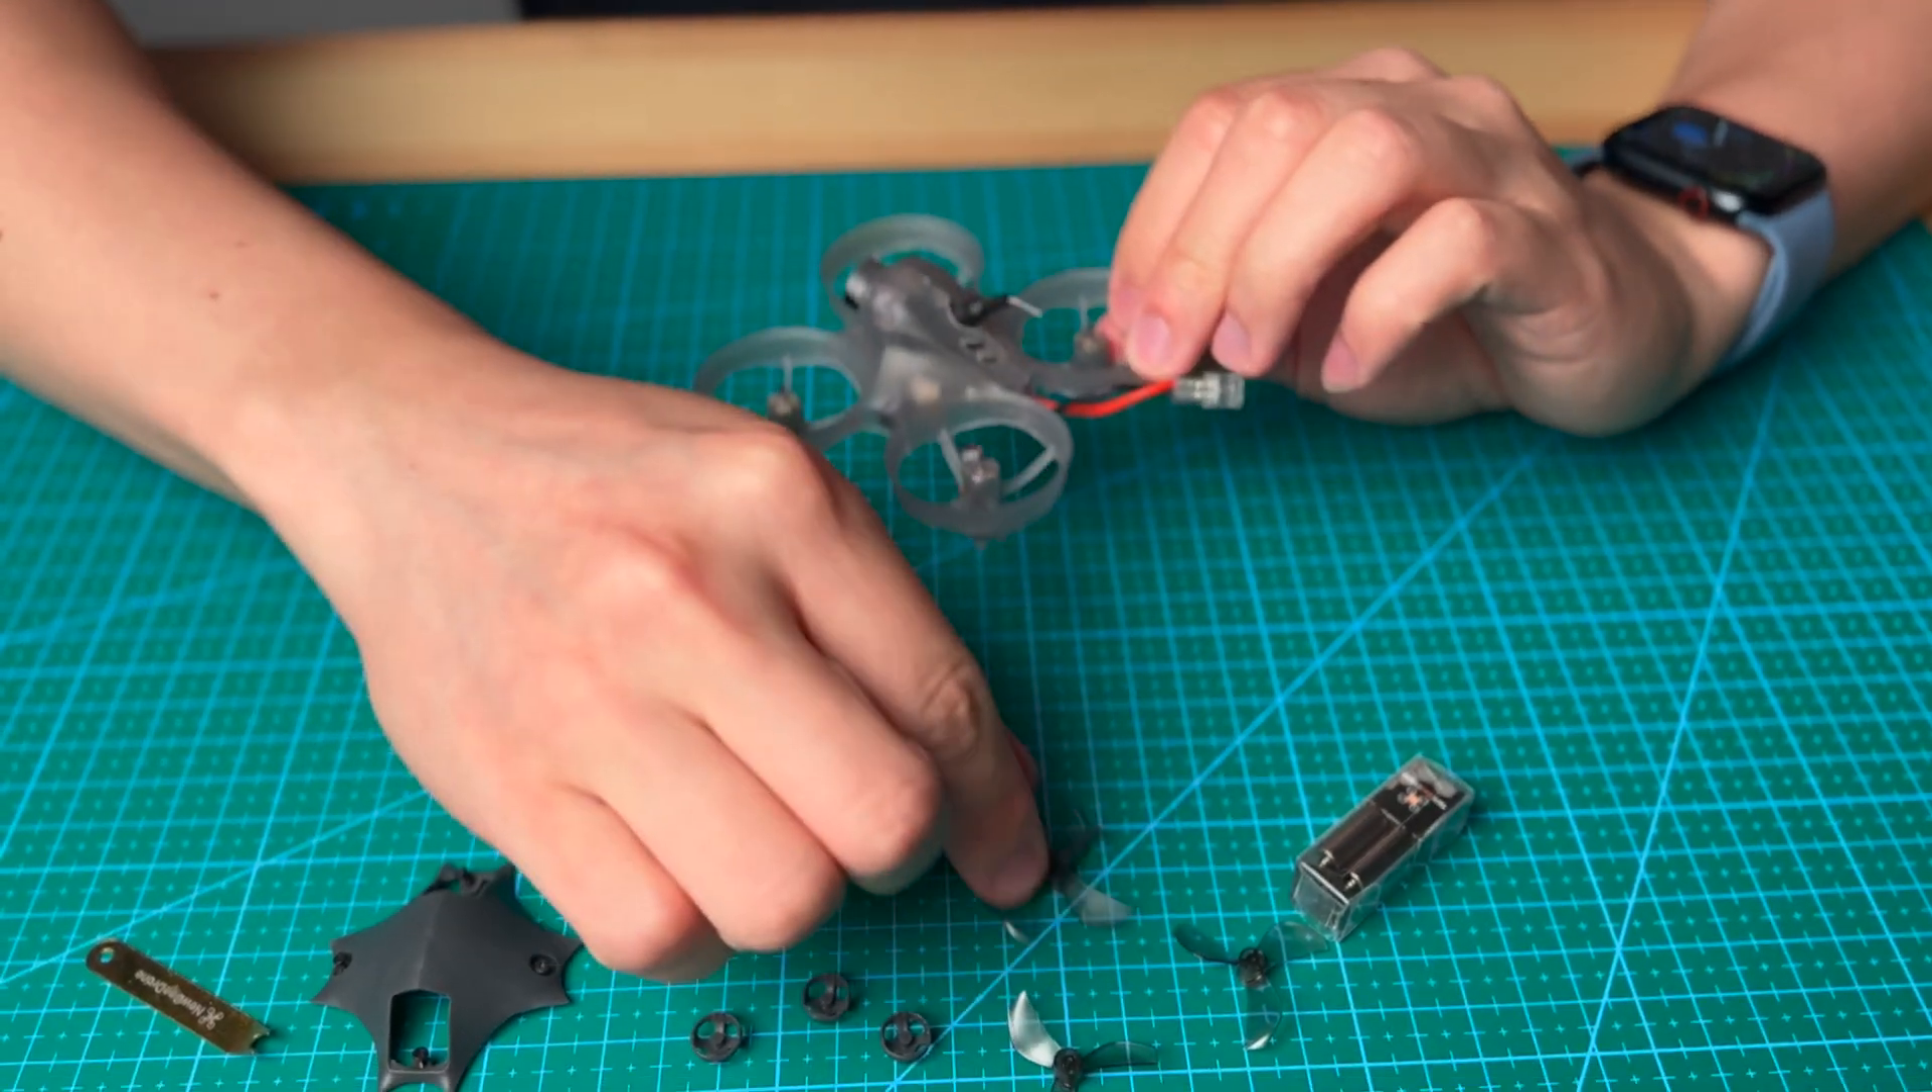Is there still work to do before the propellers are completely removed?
No.